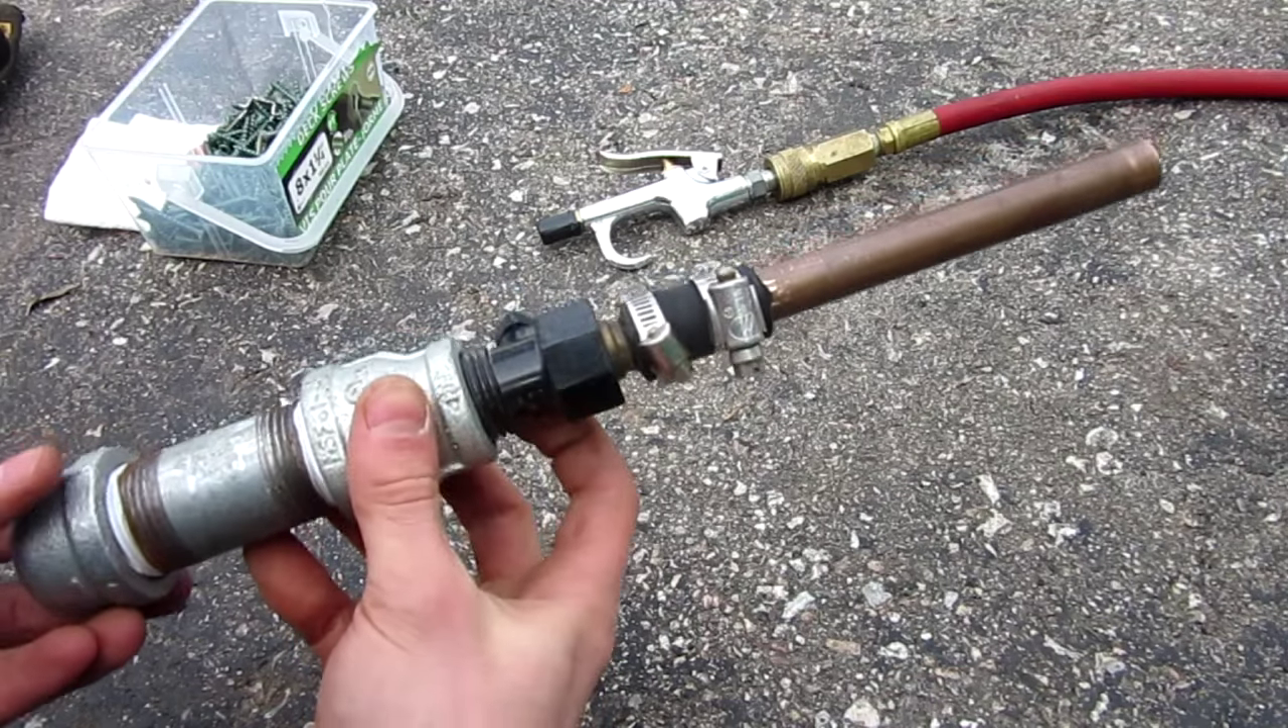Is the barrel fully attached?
Yes.